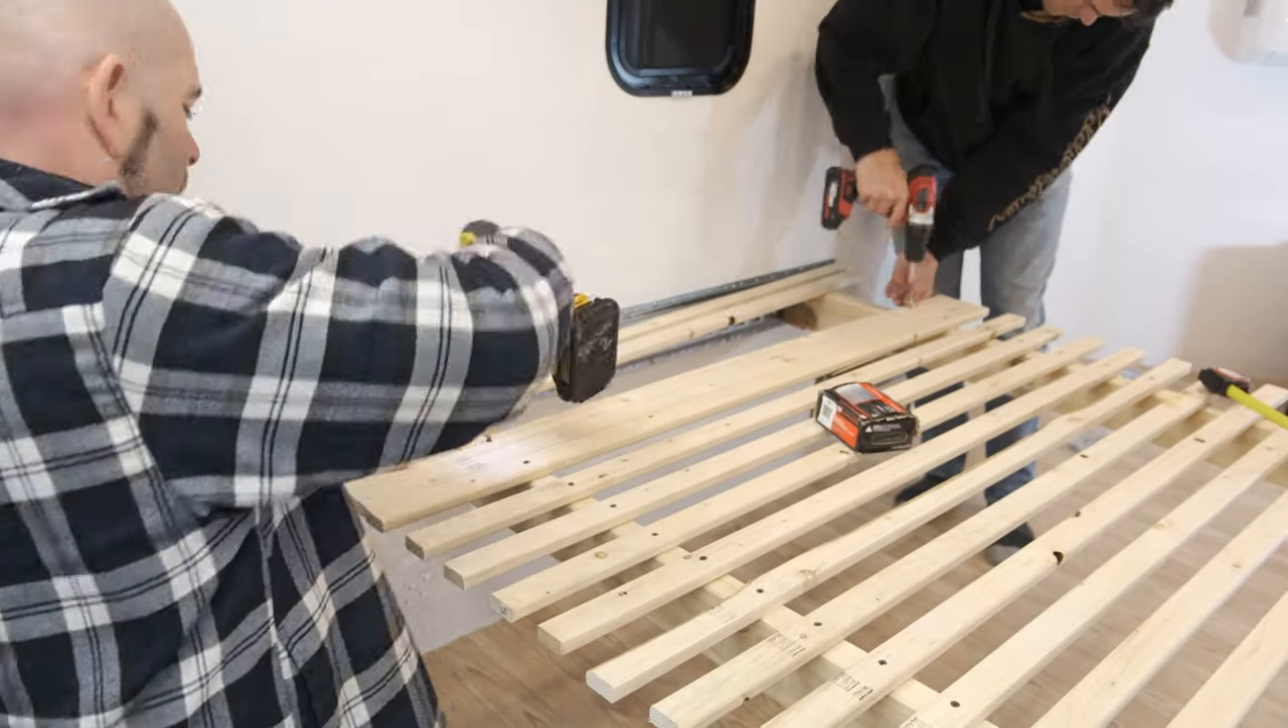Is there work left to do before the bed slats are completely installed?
Yes.